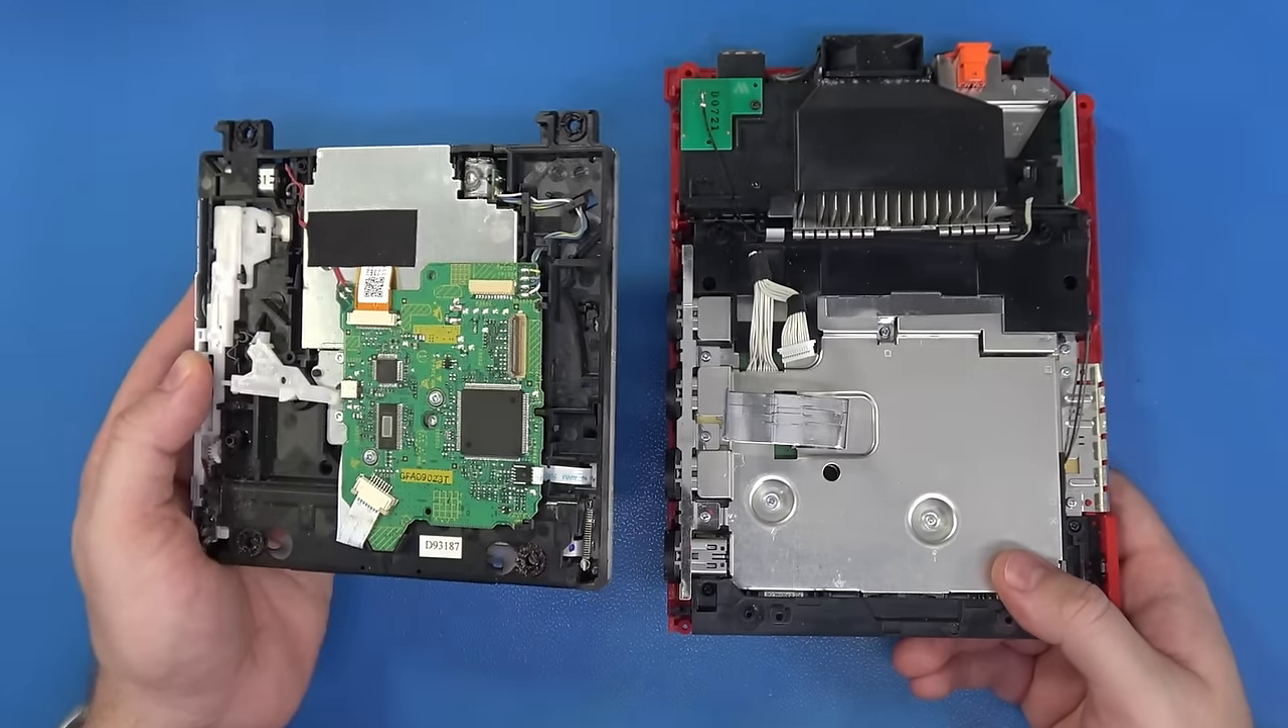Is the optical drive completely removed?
Yes.